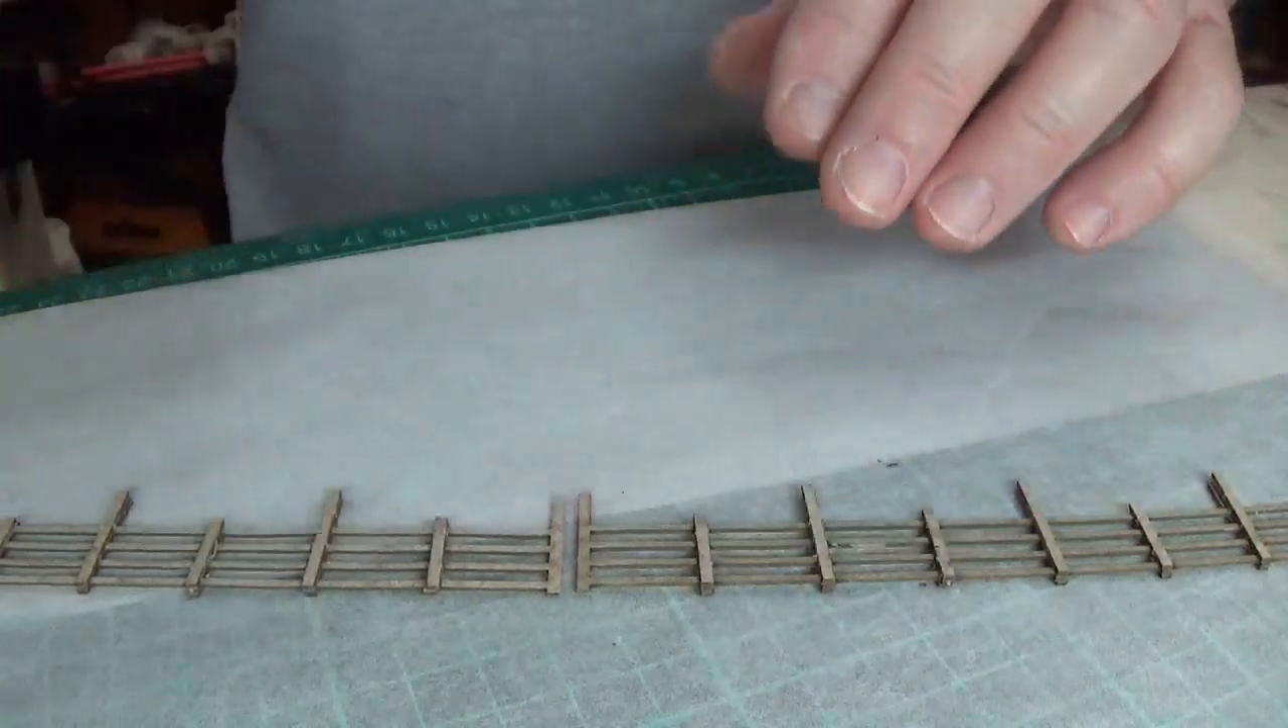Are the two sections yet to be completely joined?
Yes.